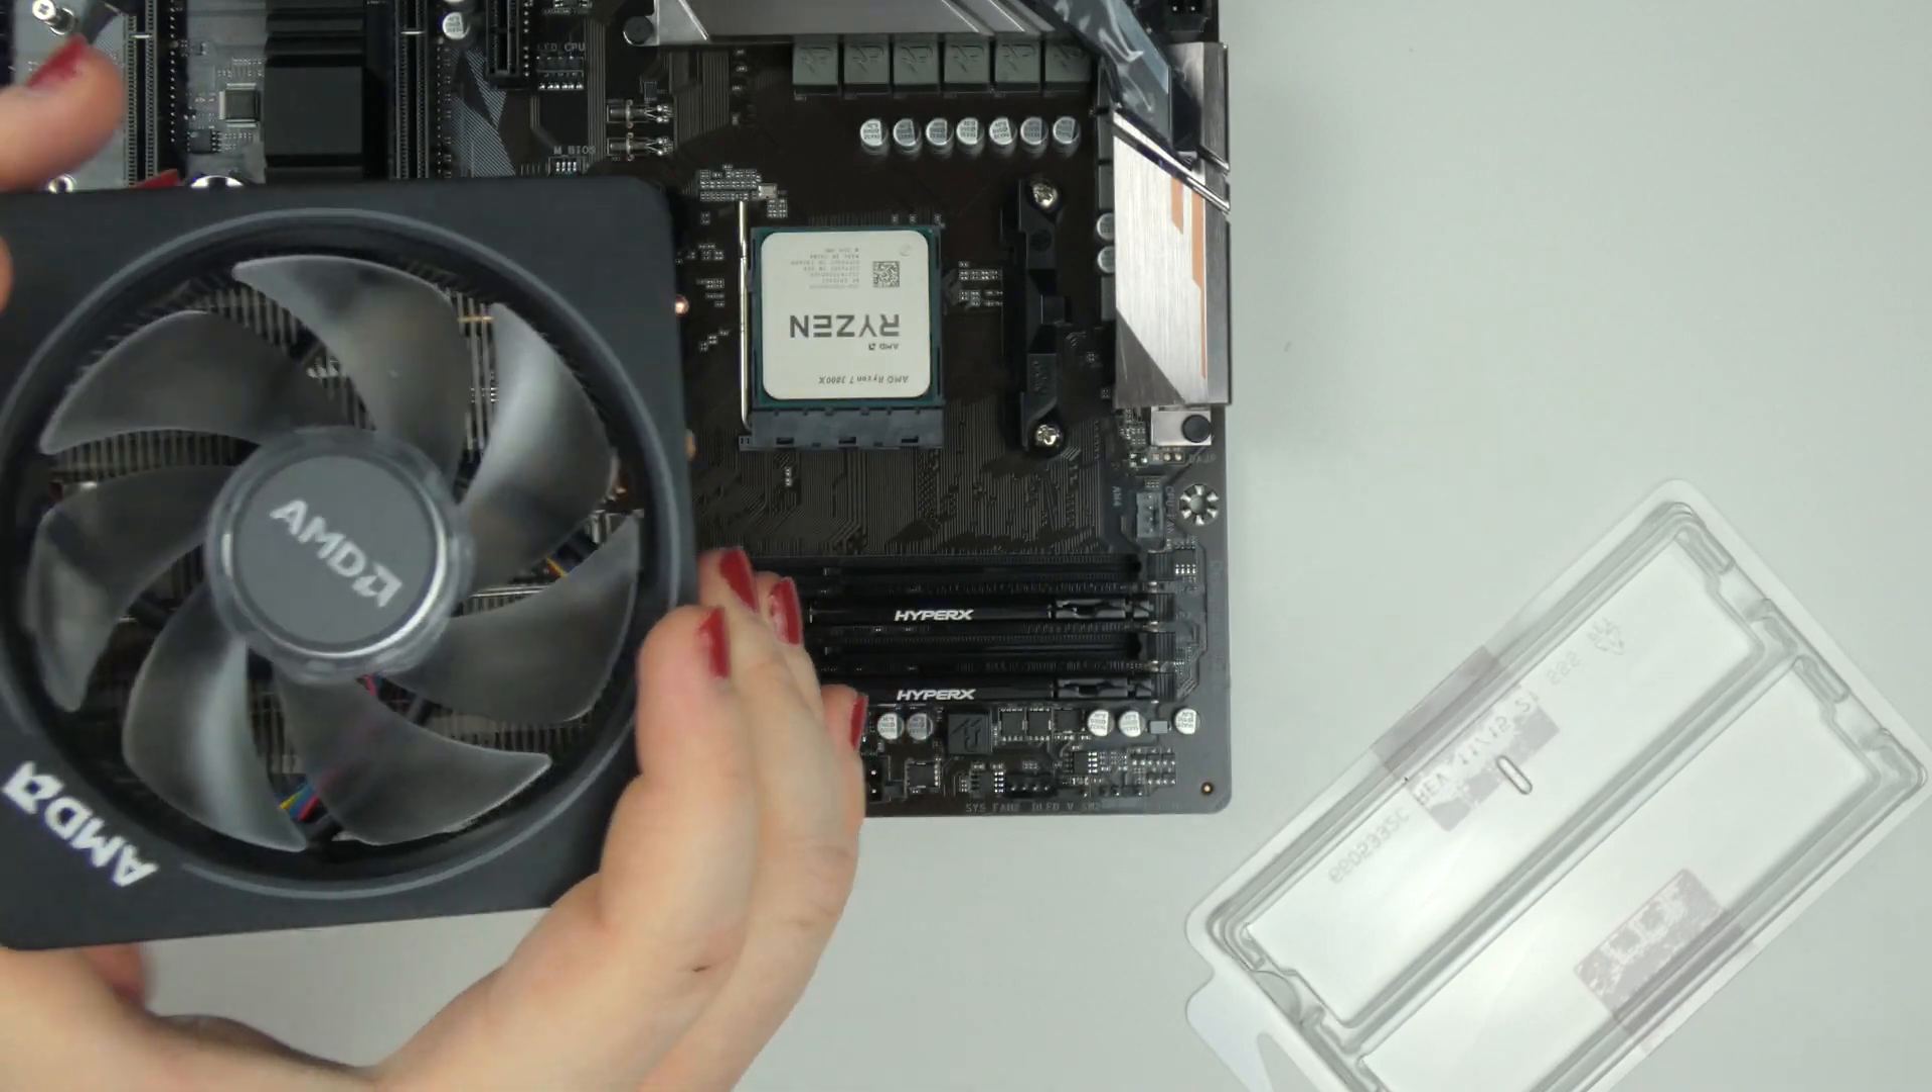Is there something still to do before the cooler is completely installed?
Yes.